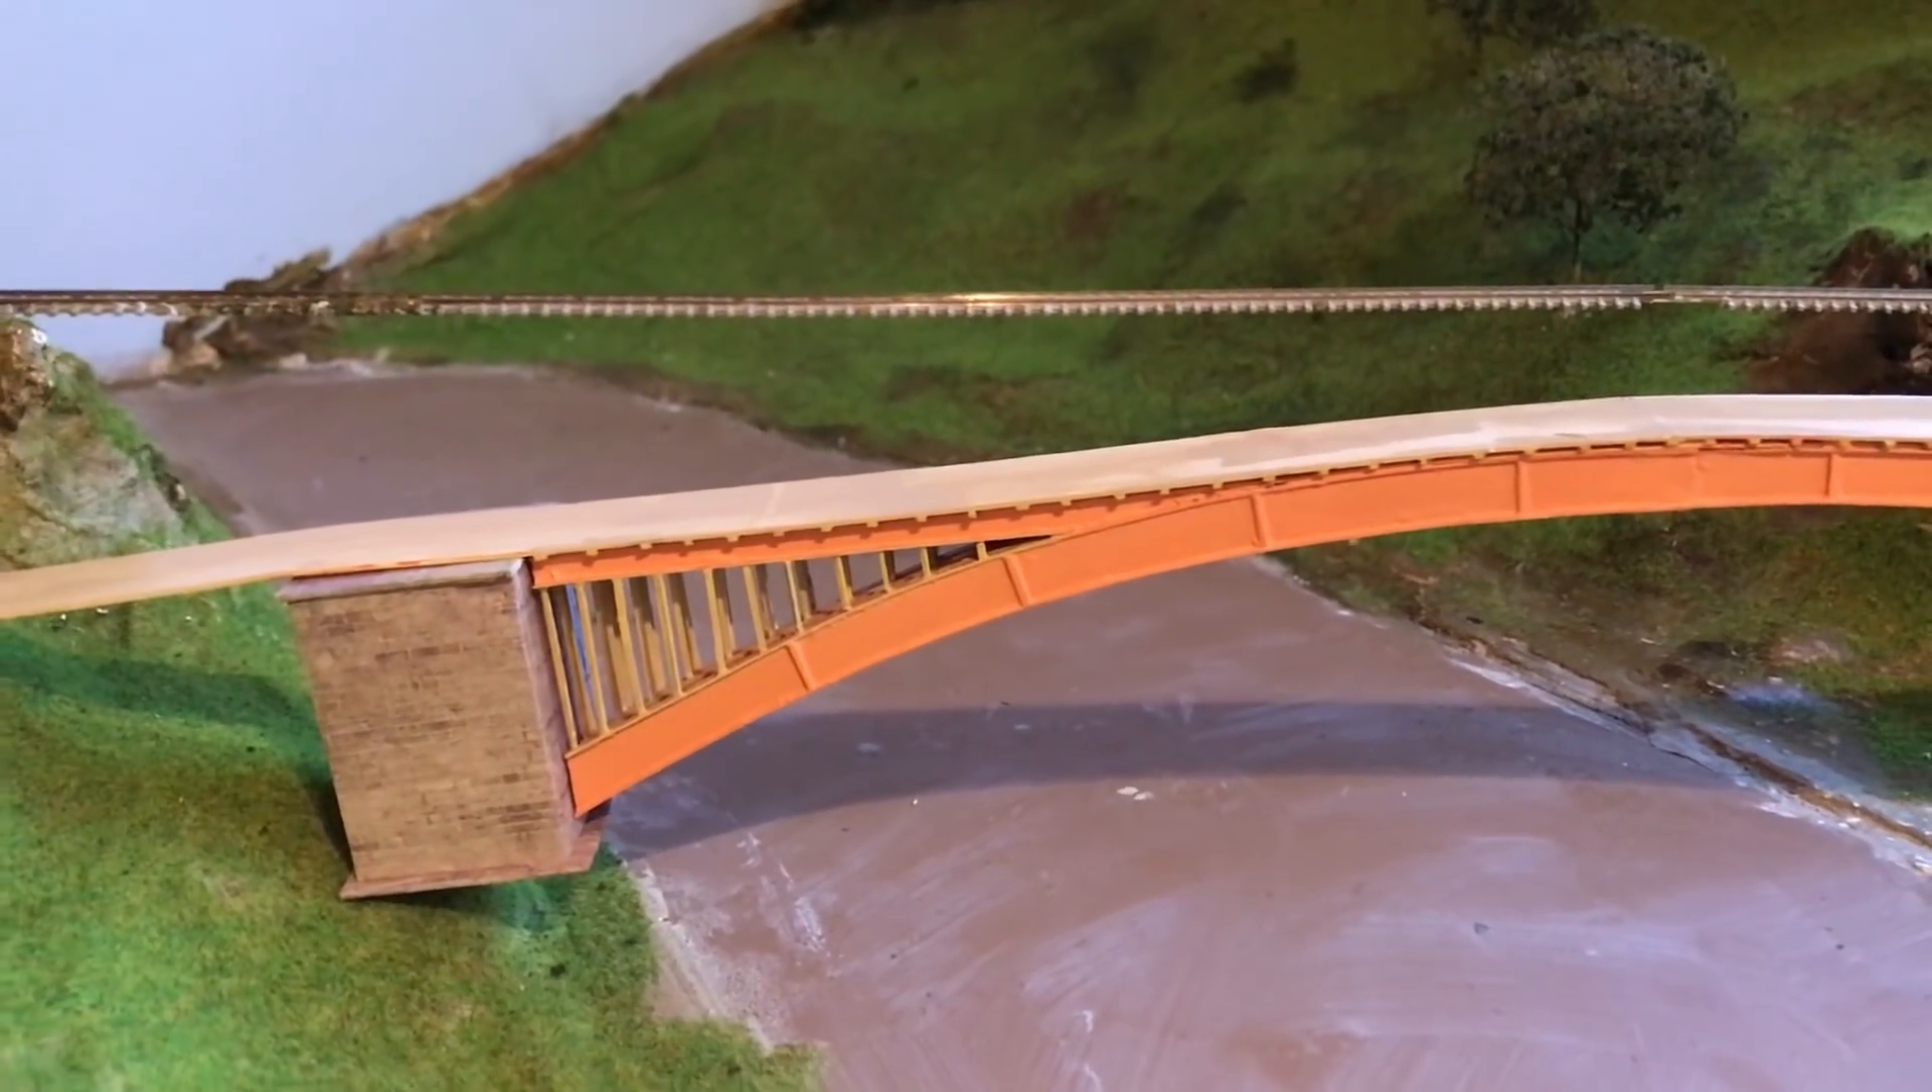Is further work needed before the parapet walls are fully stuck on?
Yes.